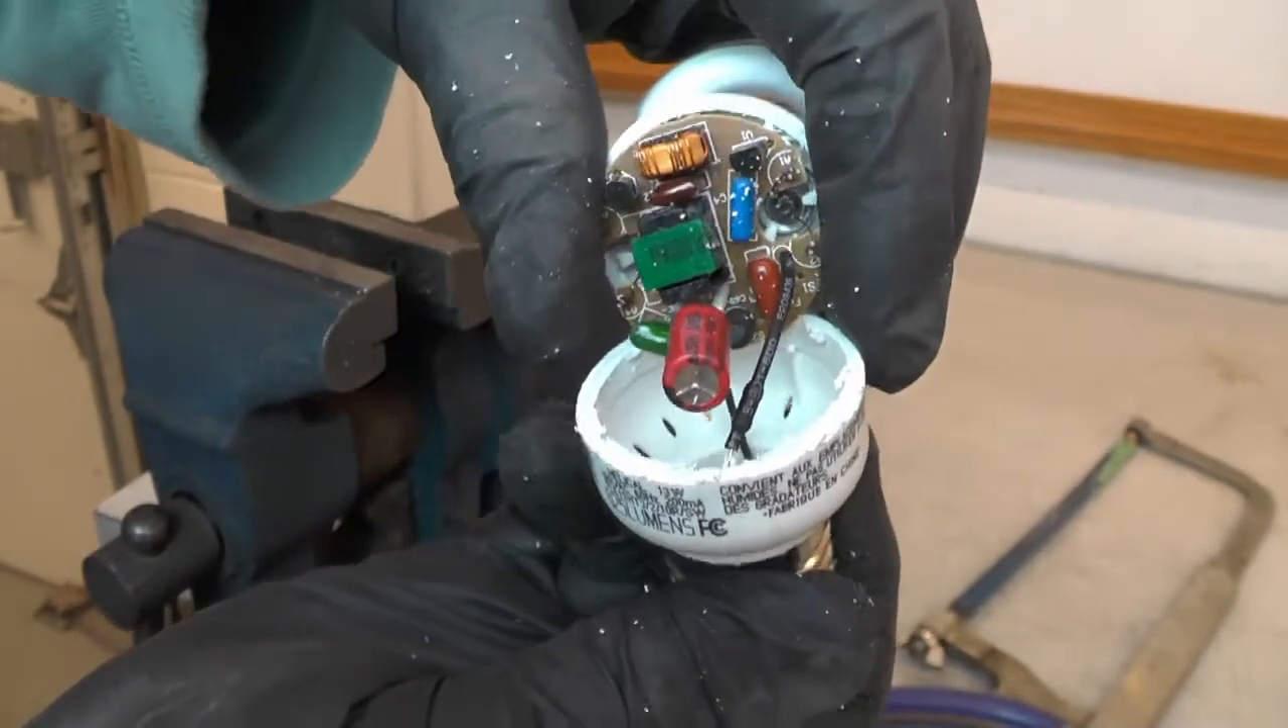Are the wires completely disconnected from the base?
No.